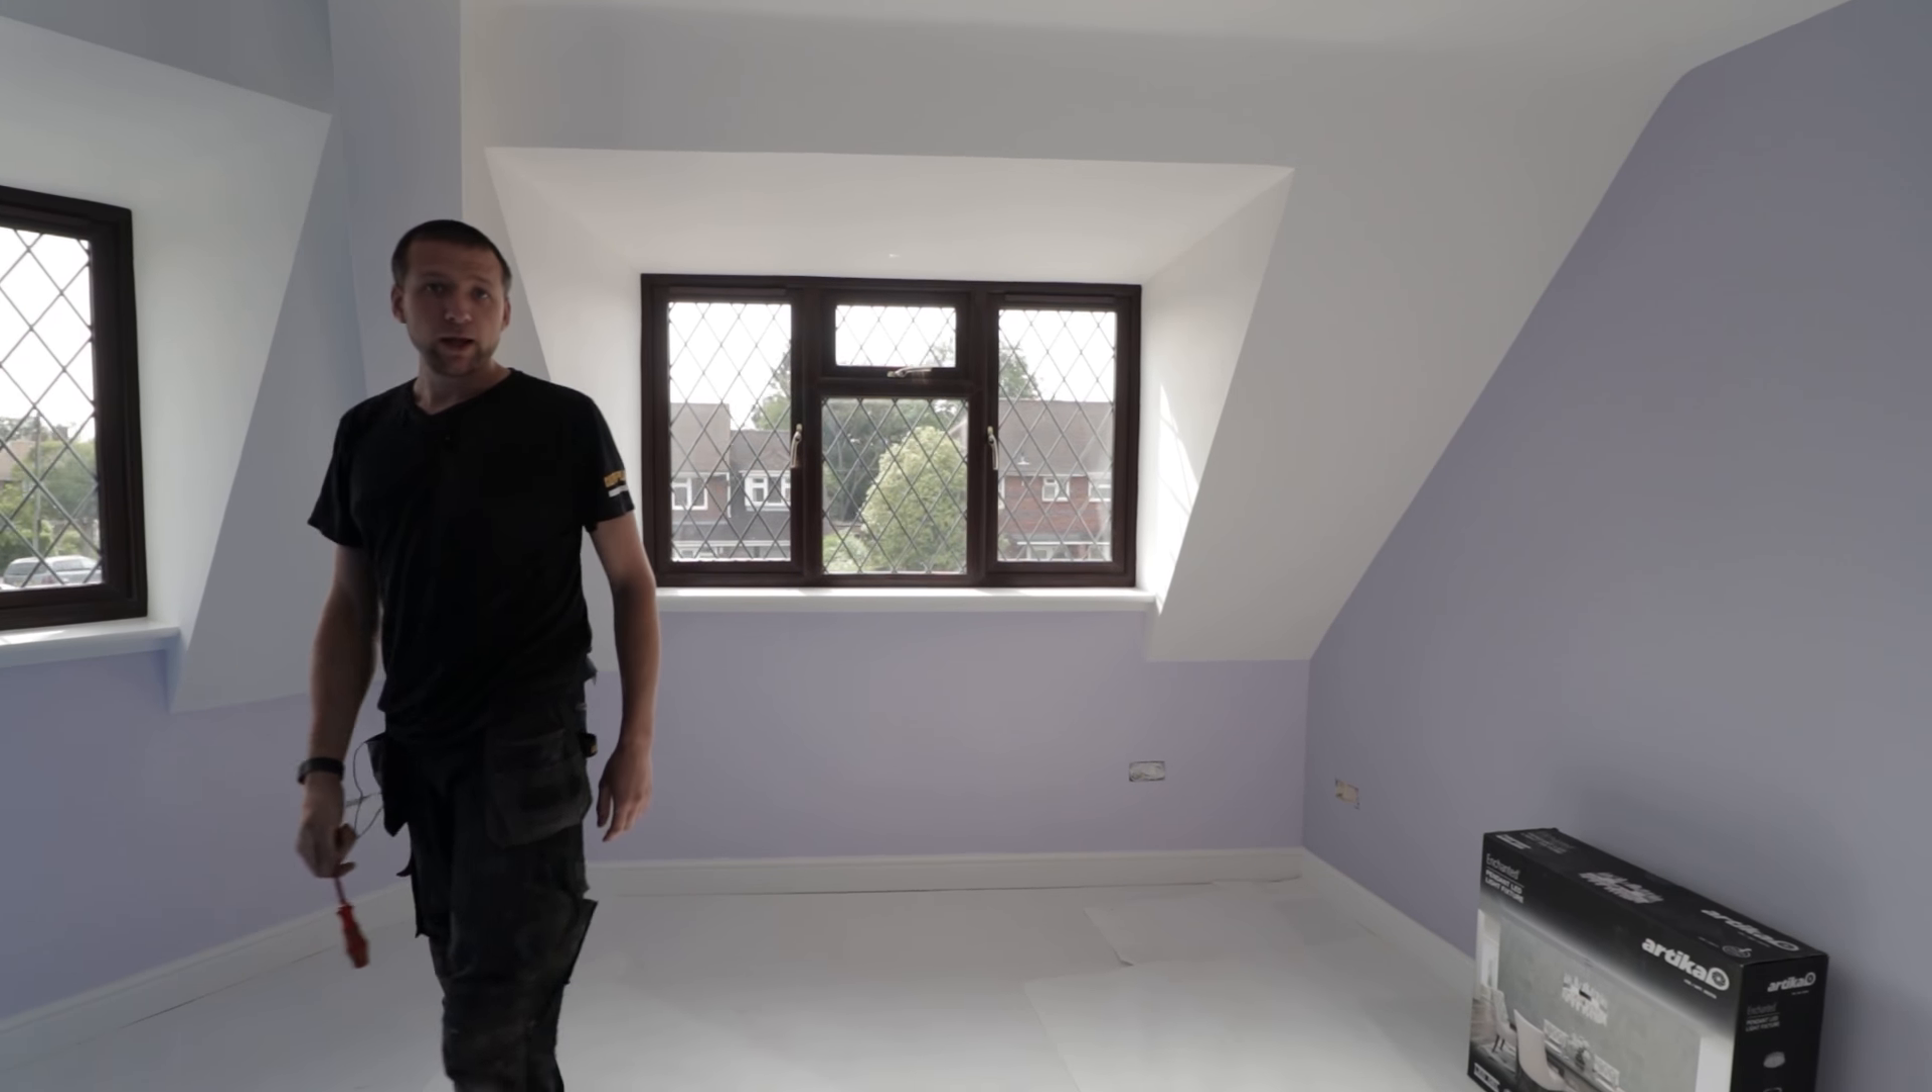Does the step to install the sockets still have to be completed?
Yes.